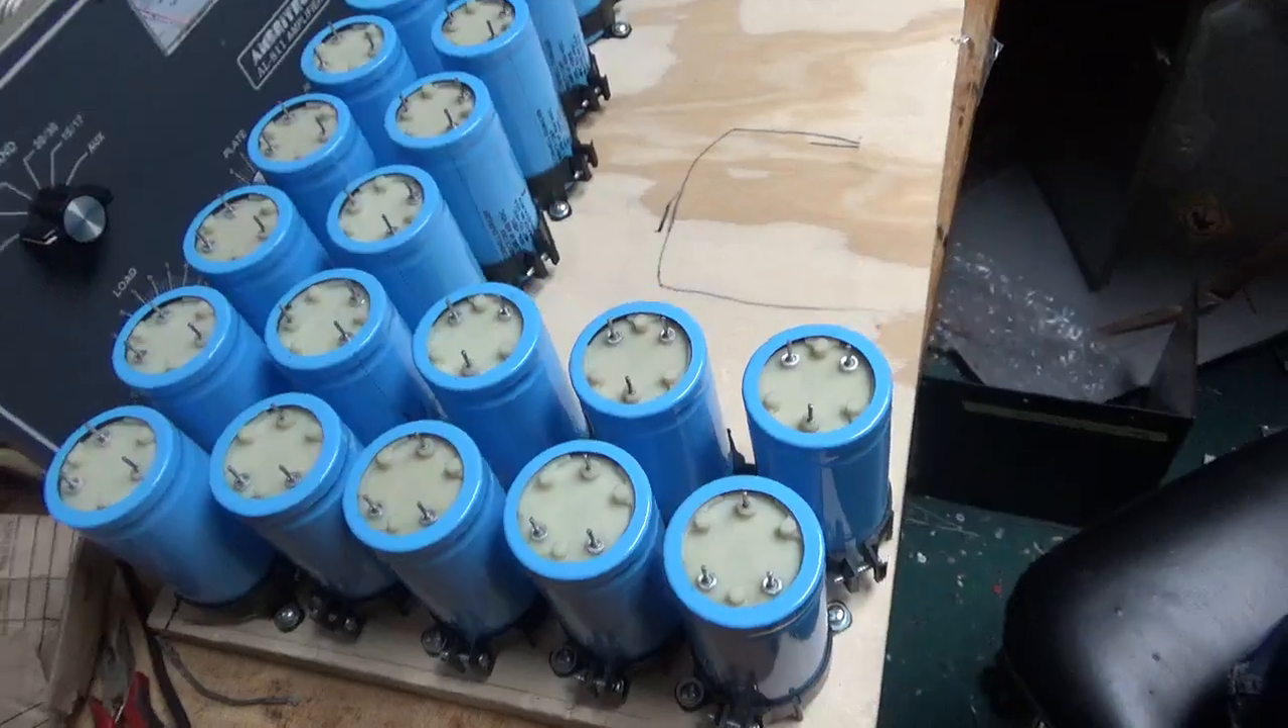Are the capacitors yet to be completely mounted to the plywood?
No.